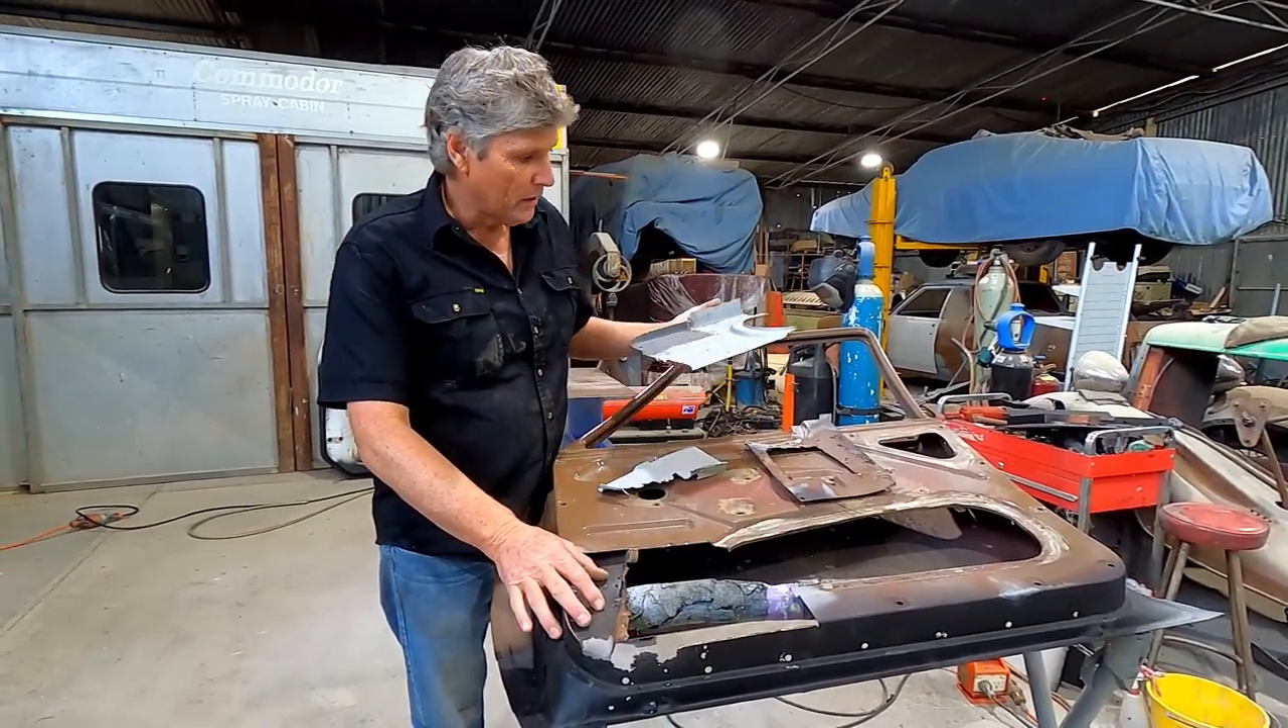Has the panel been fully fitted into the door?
No.